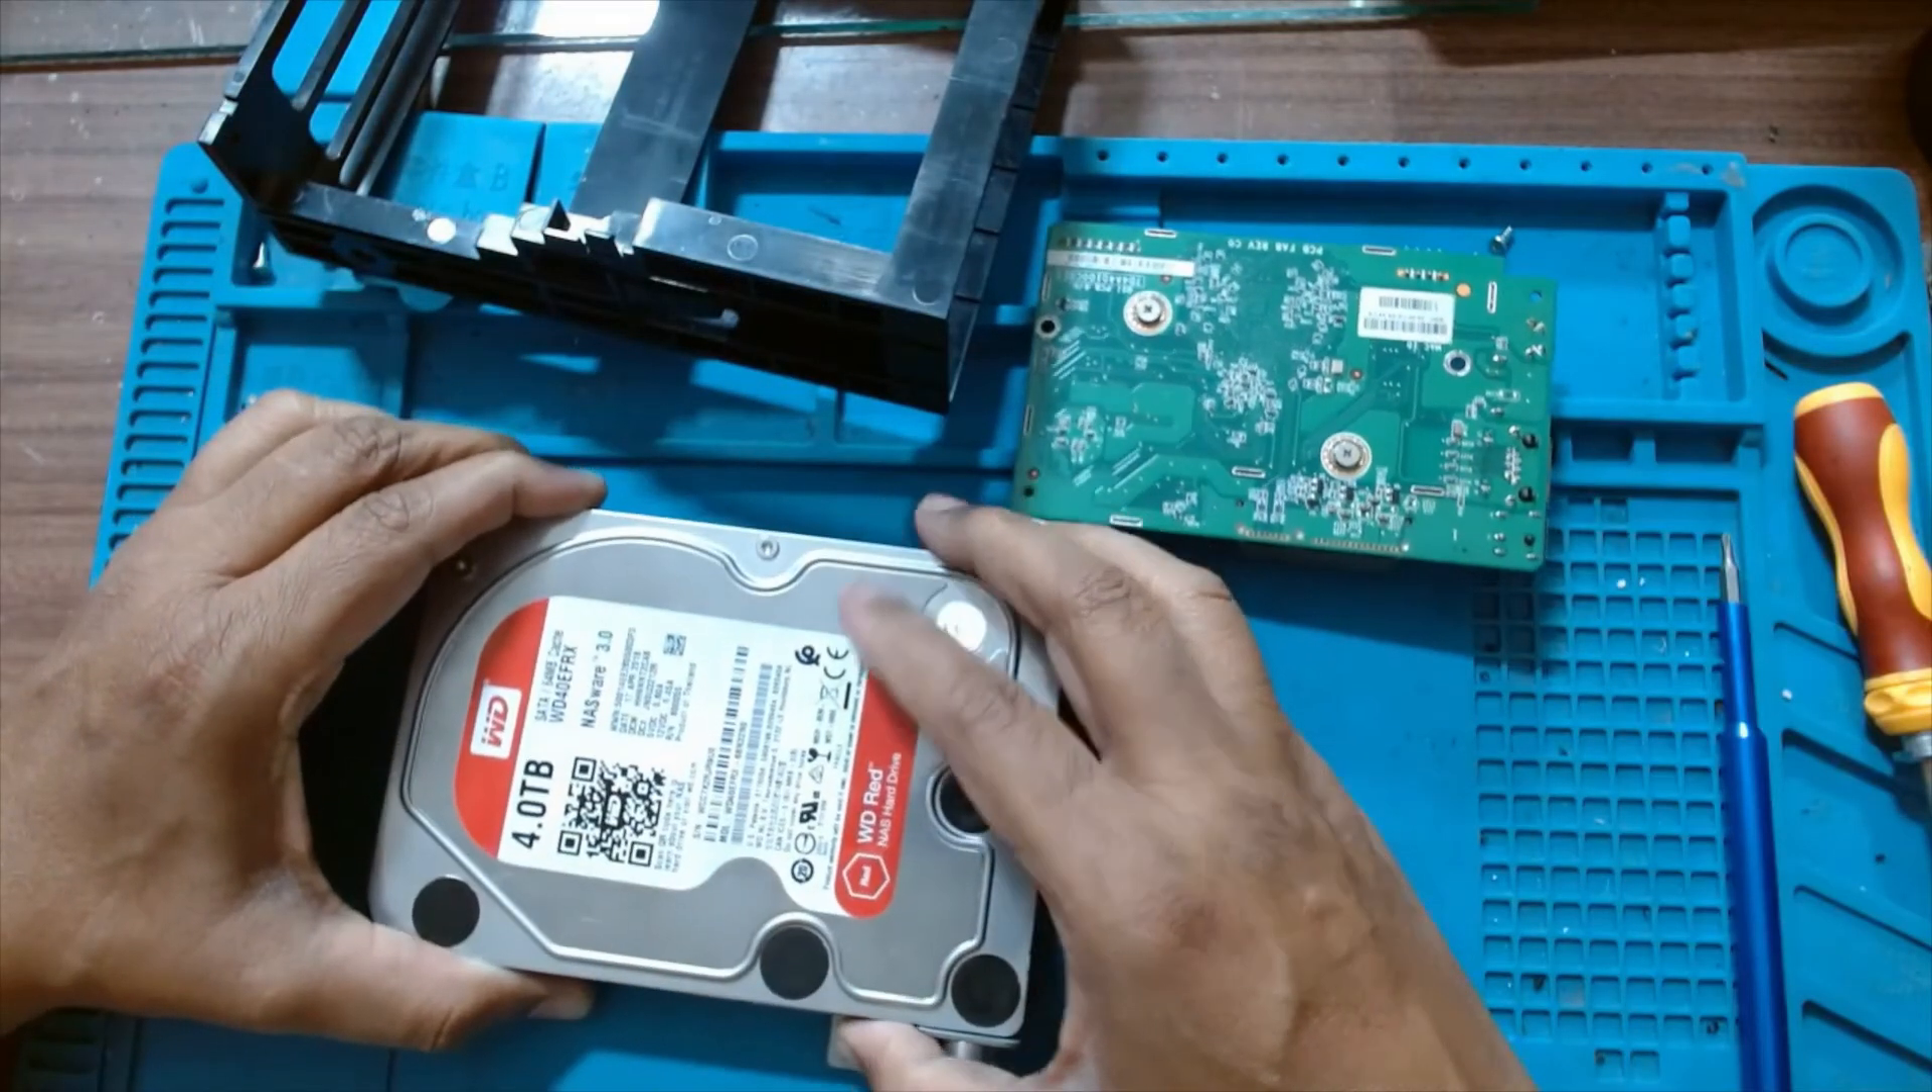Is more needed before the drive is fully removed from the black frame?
No.